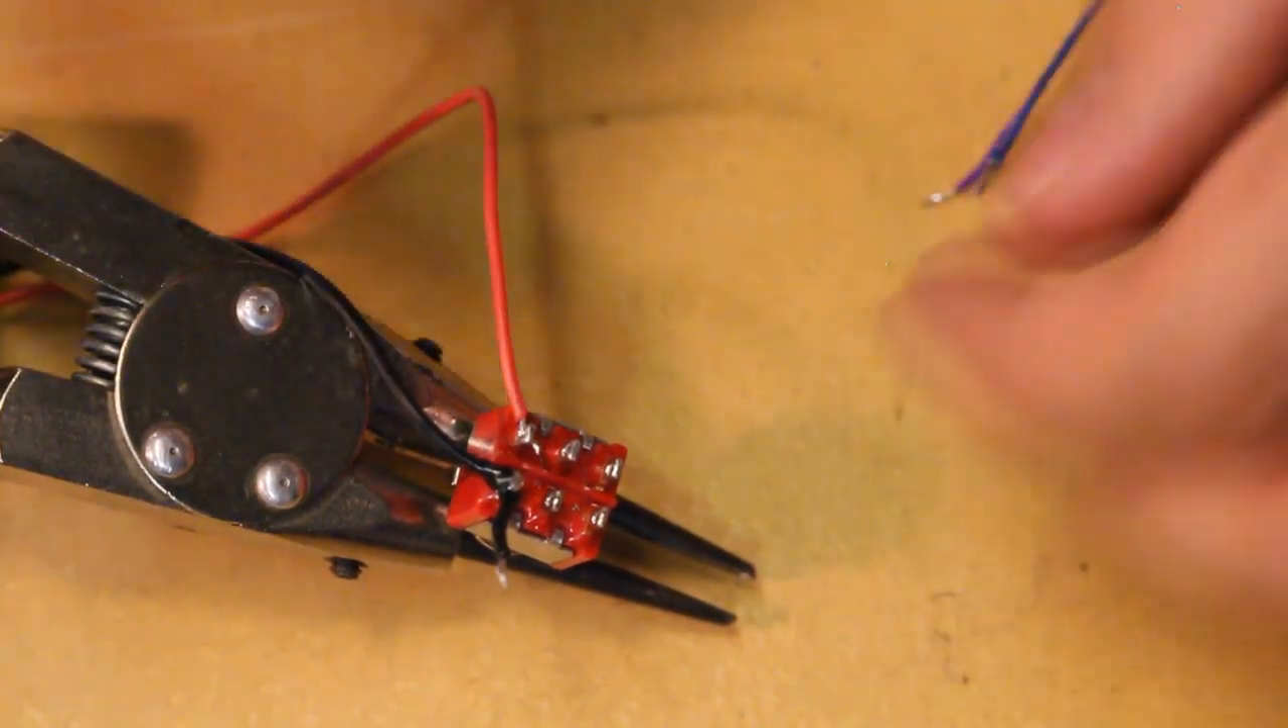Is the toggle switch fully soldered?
No.